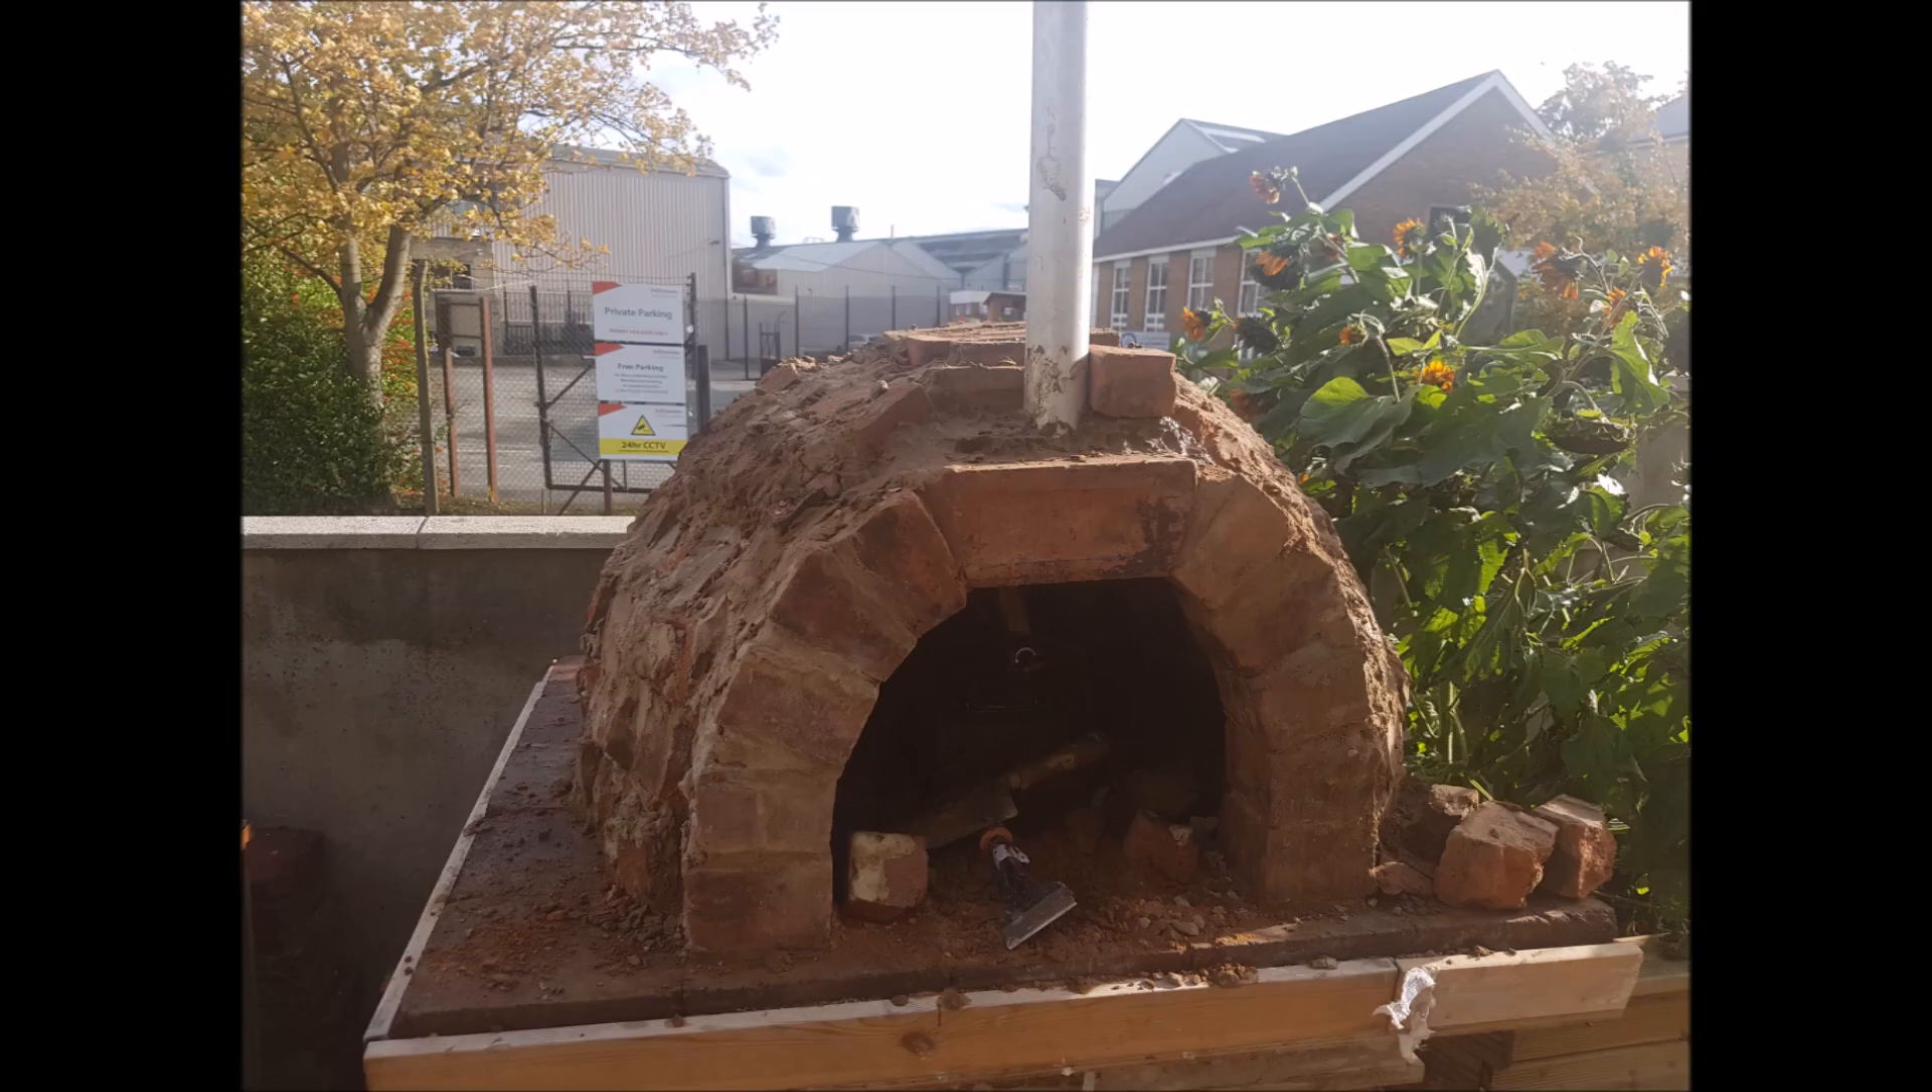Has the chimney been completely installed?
Yes.